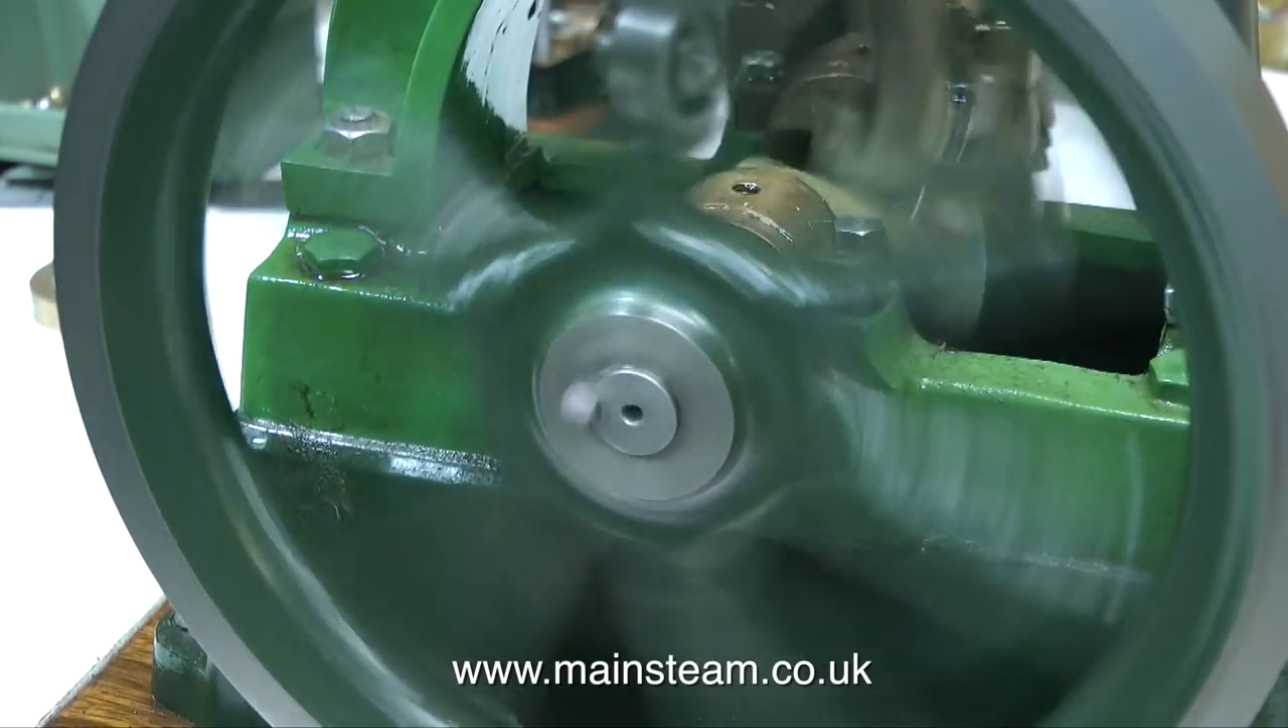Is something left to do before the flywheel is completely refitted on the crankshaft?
No.